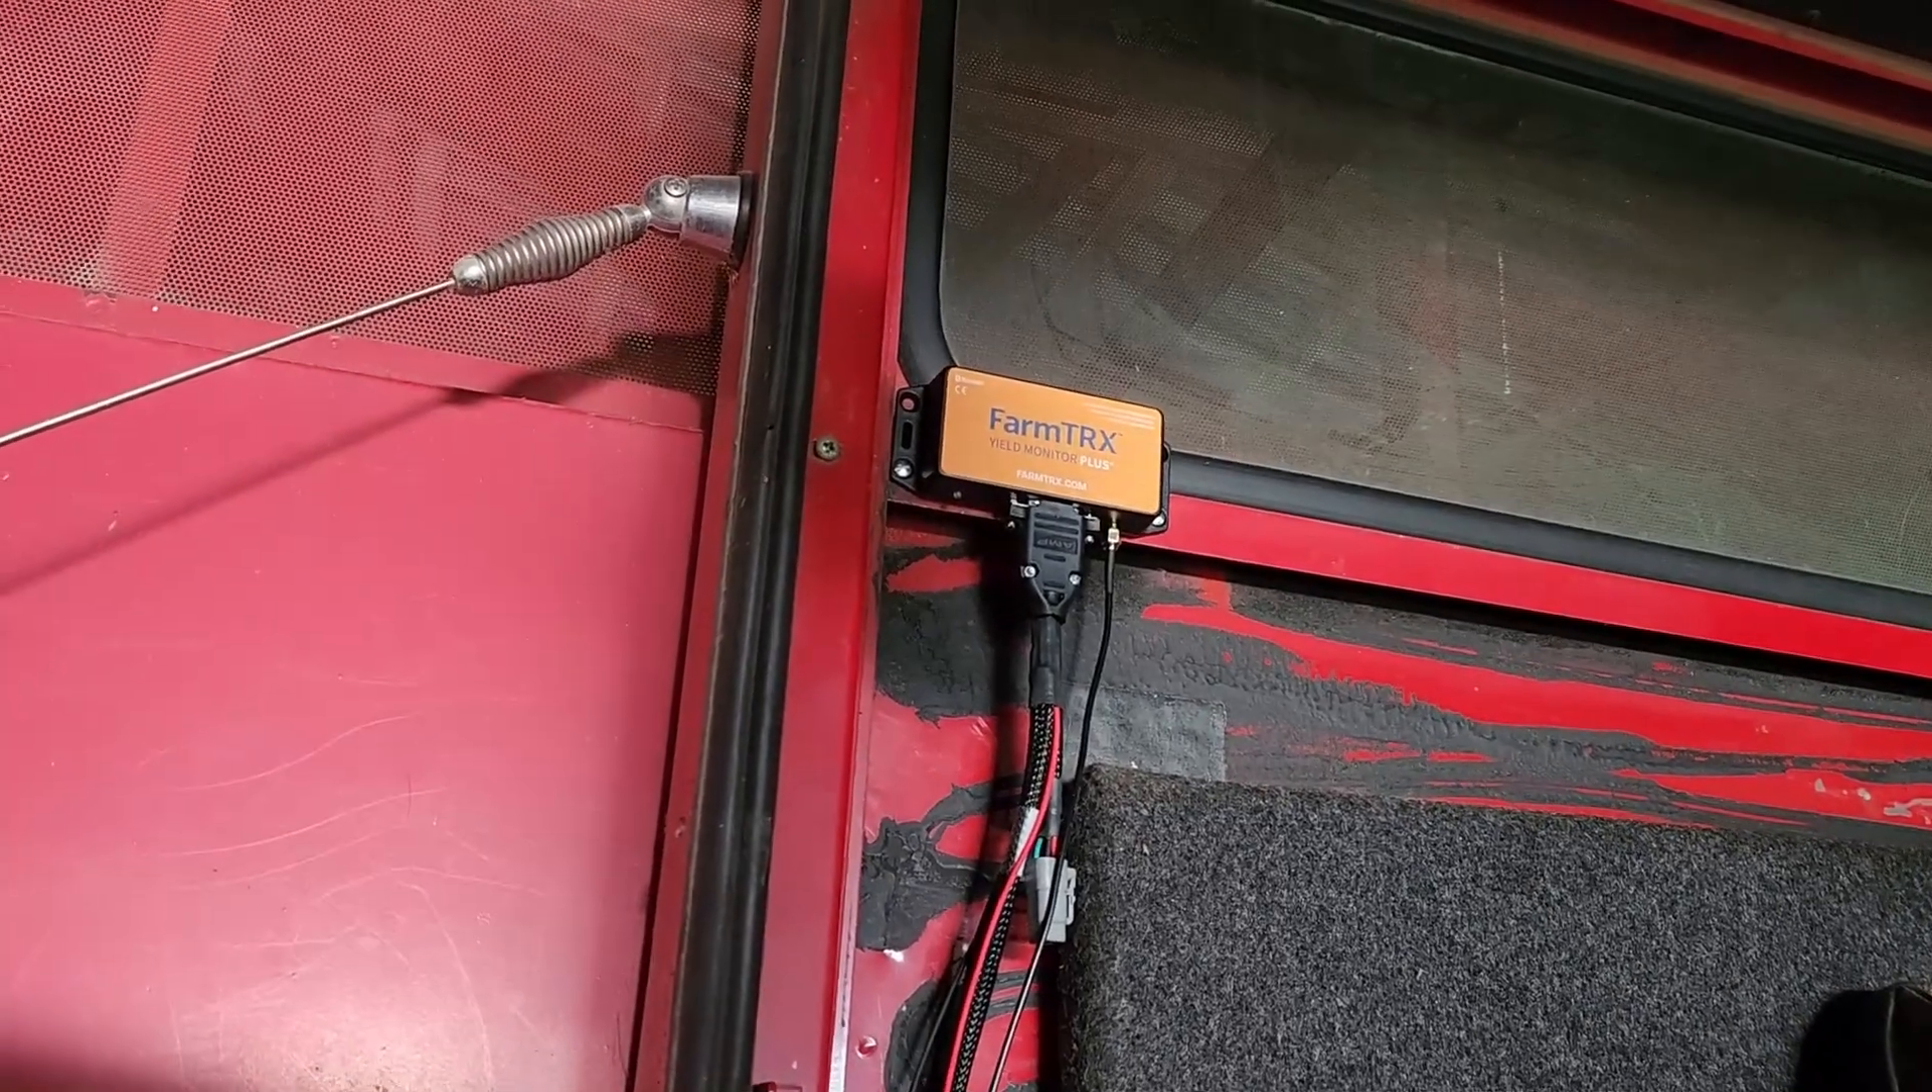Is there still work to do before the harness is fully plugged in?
No.